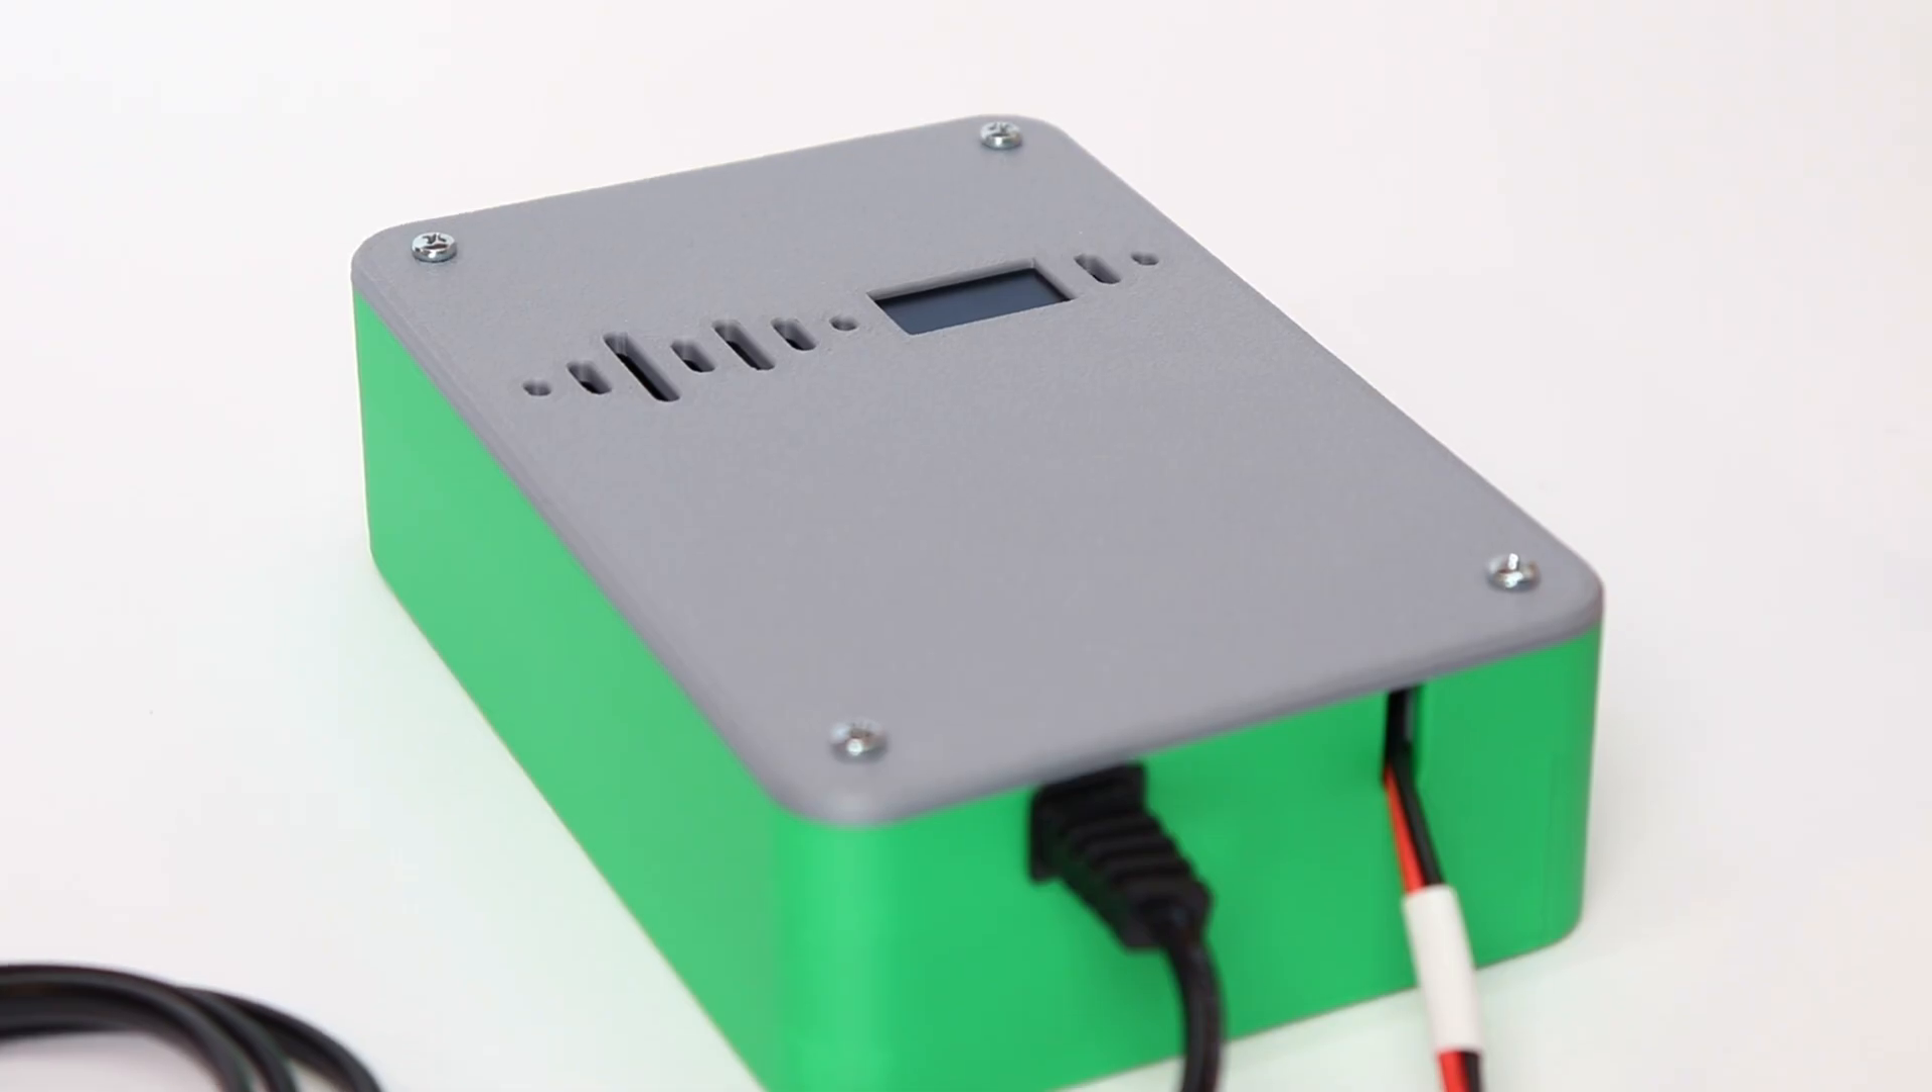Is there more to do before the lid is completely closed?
No.